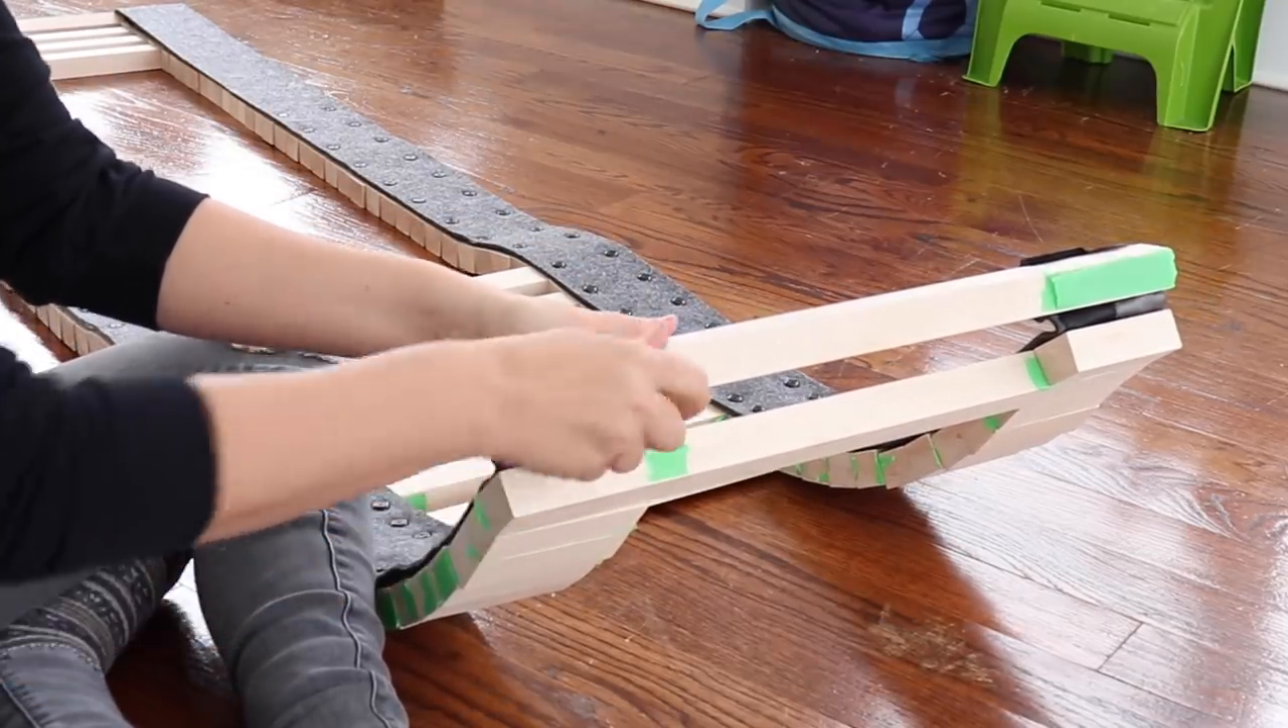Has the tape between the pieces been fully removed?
No.